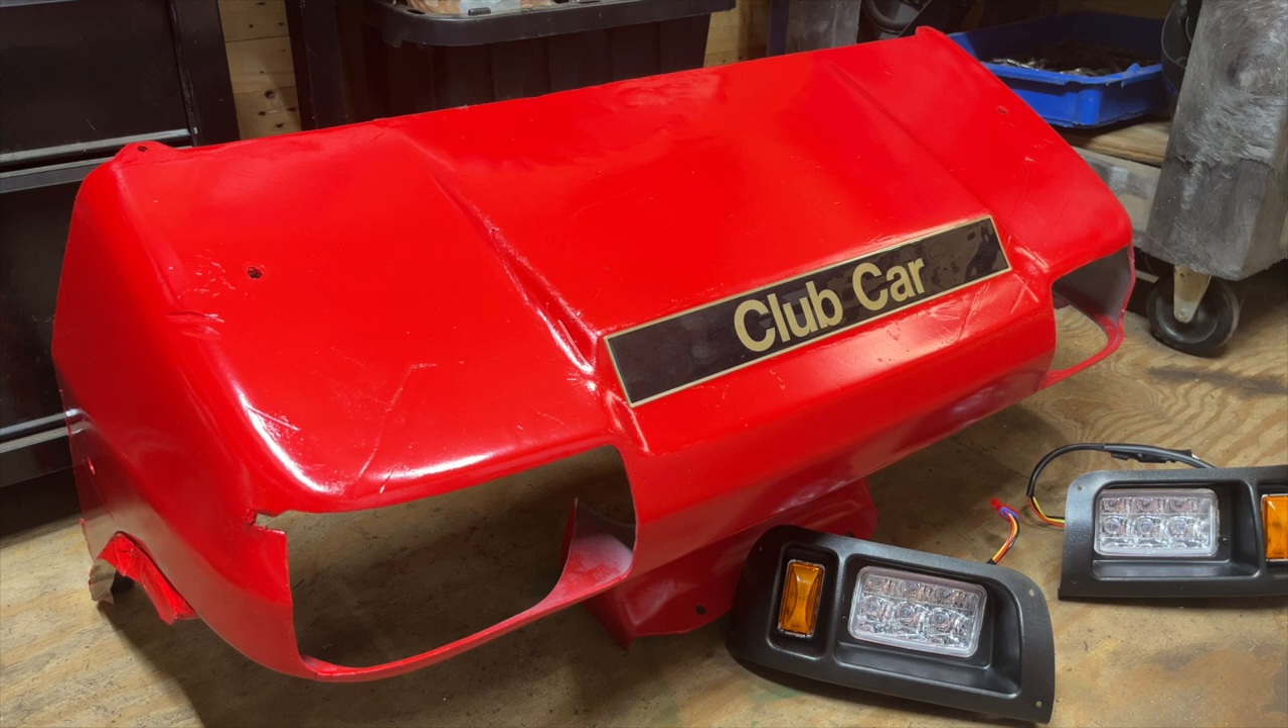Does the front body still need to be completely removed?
No.